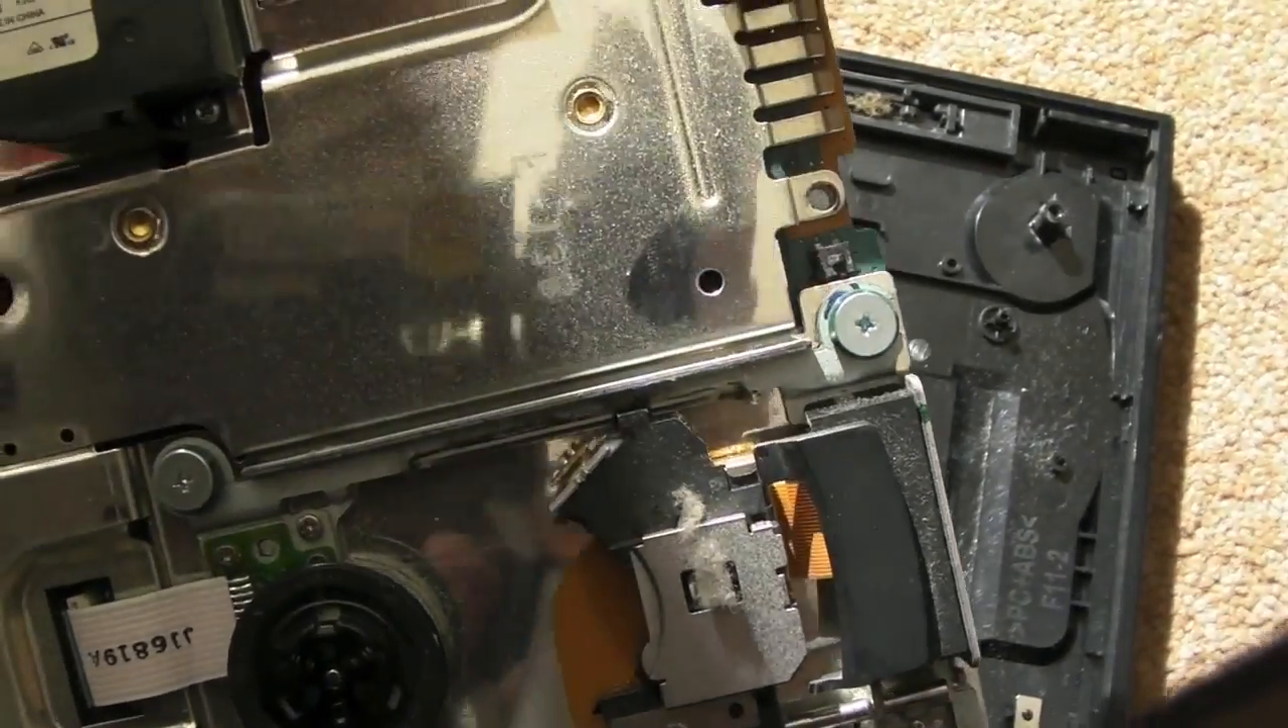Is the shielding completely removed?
No.